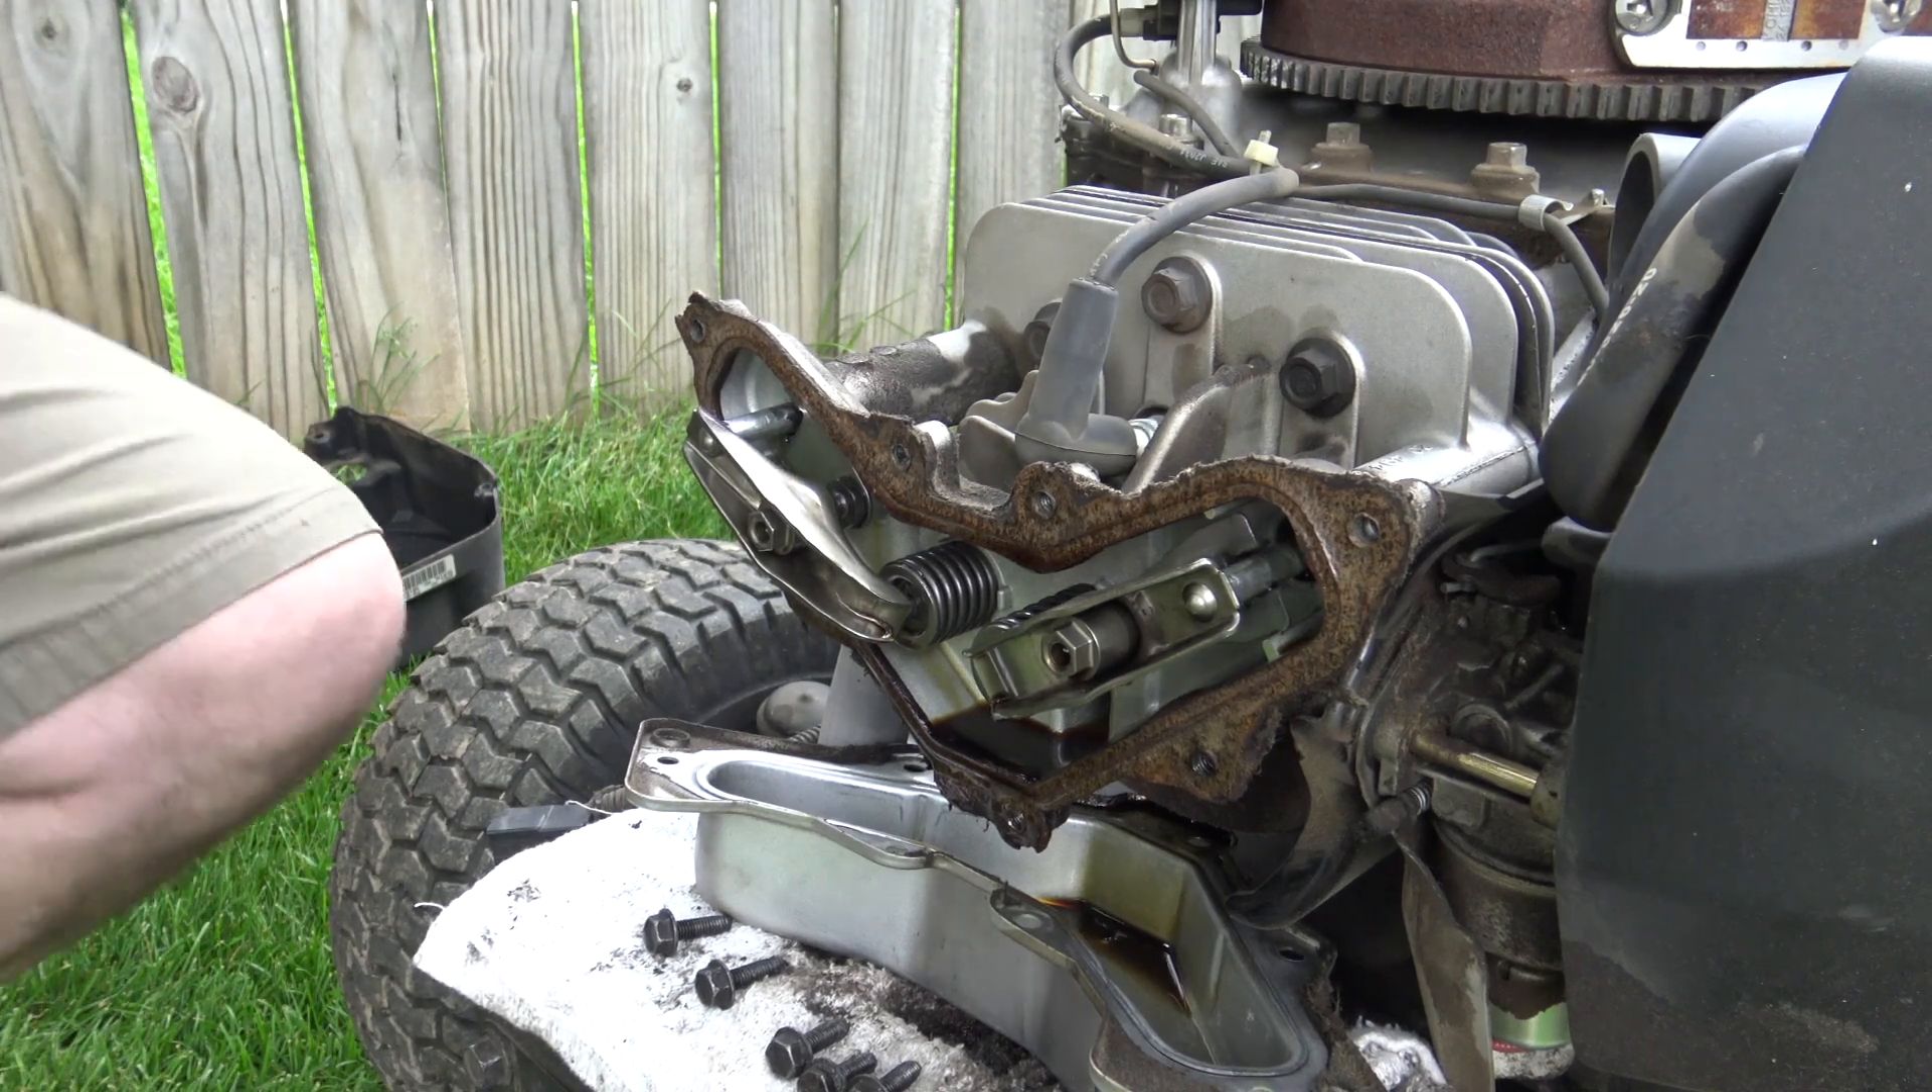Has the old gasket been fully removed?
No.